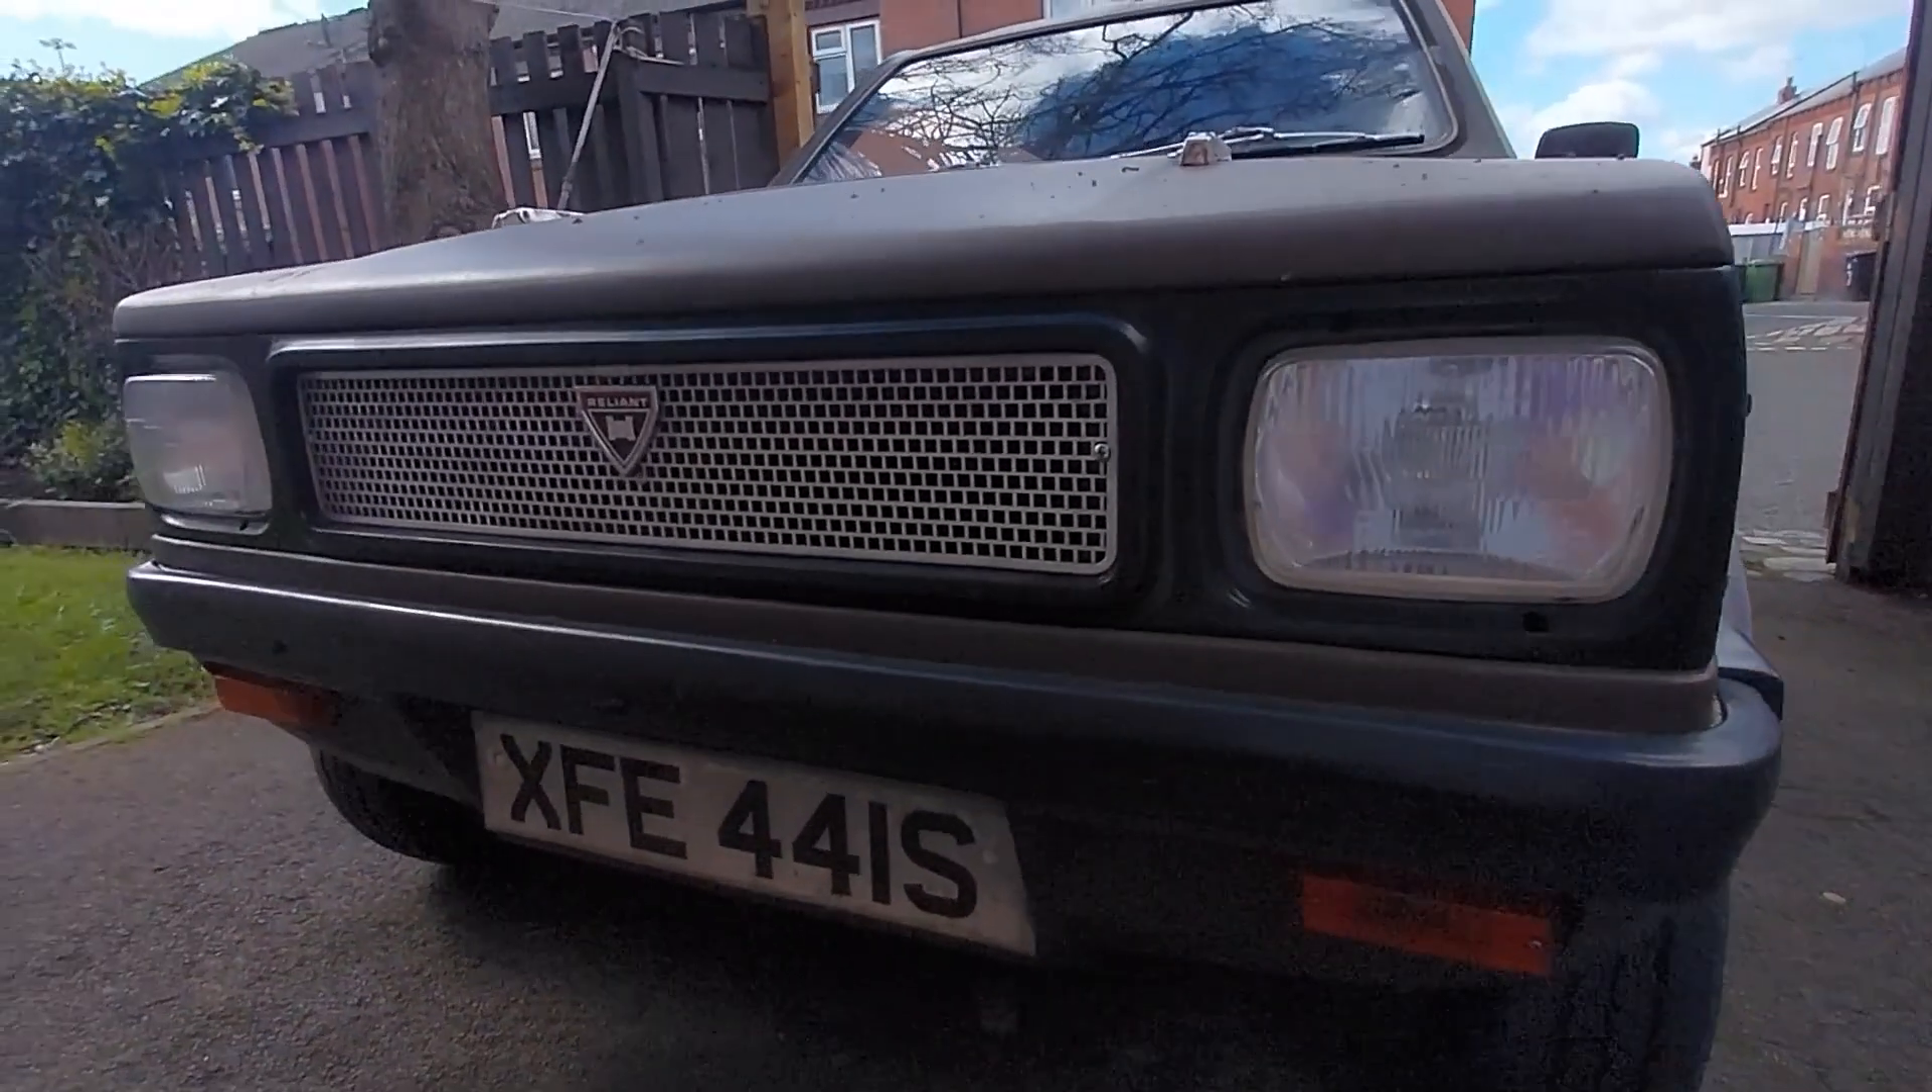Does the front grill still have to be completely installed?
No.